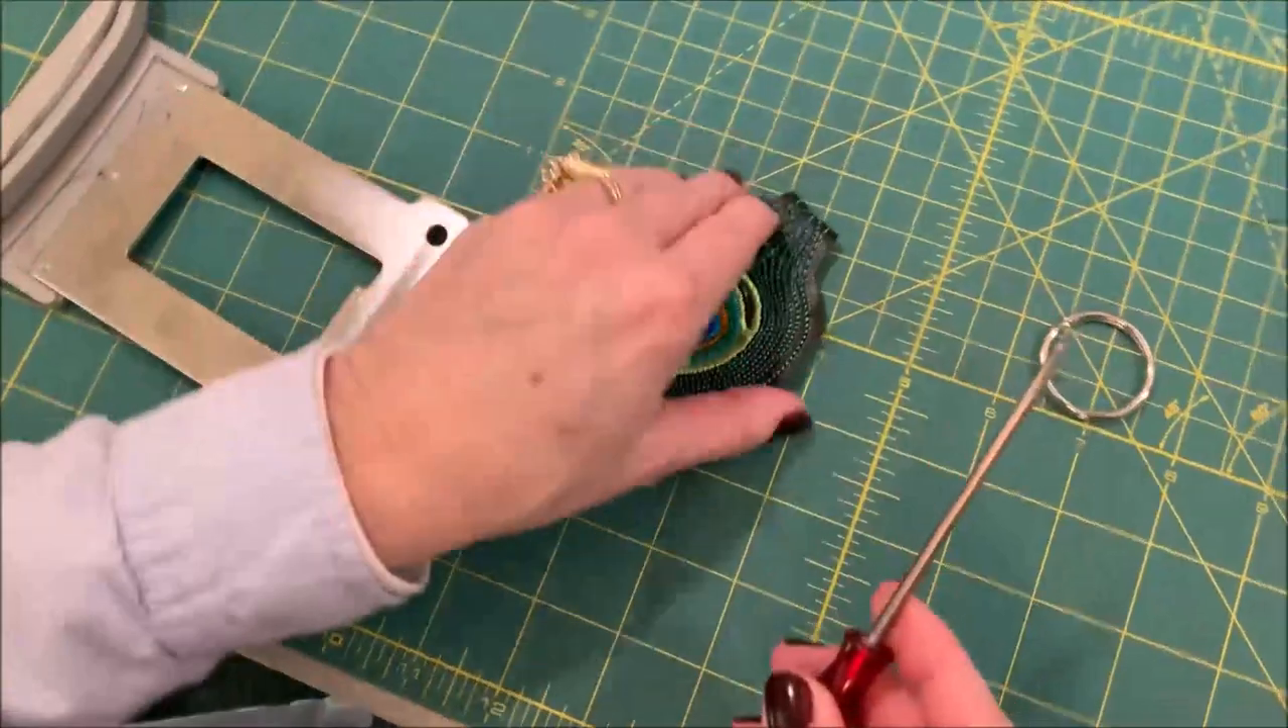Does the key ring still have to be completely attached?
Yes.